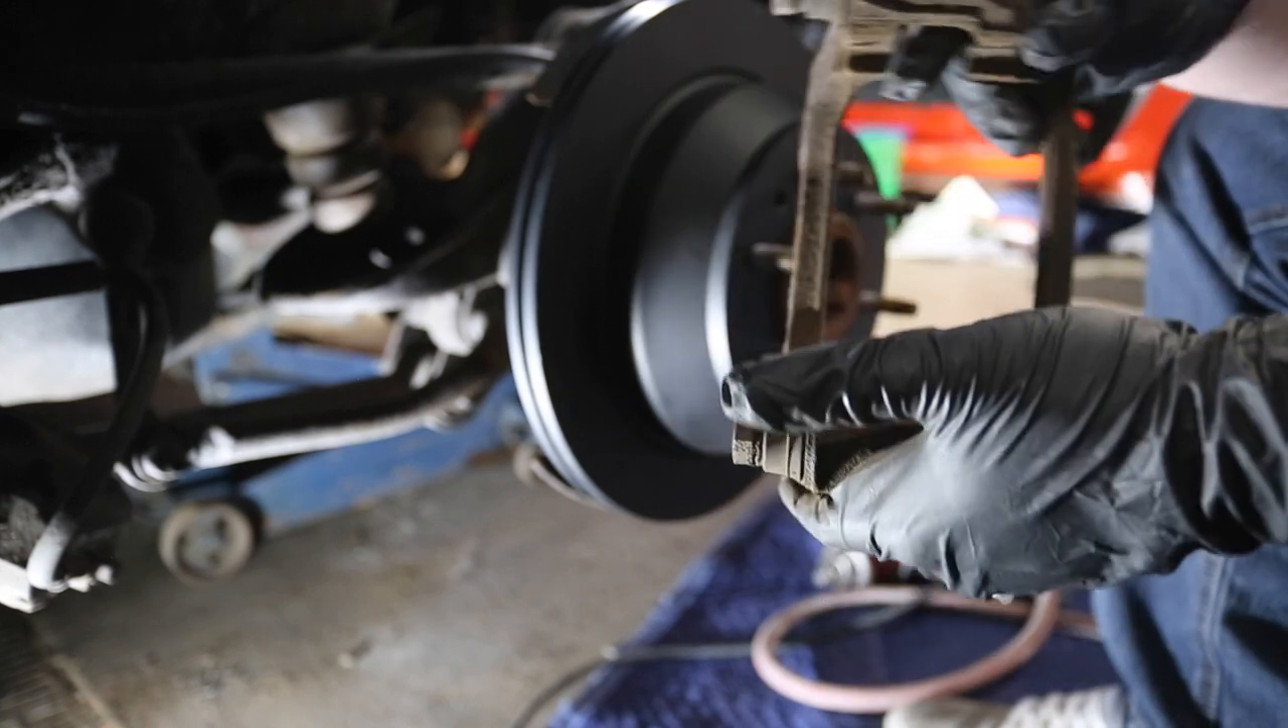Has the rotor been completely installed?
Yes.